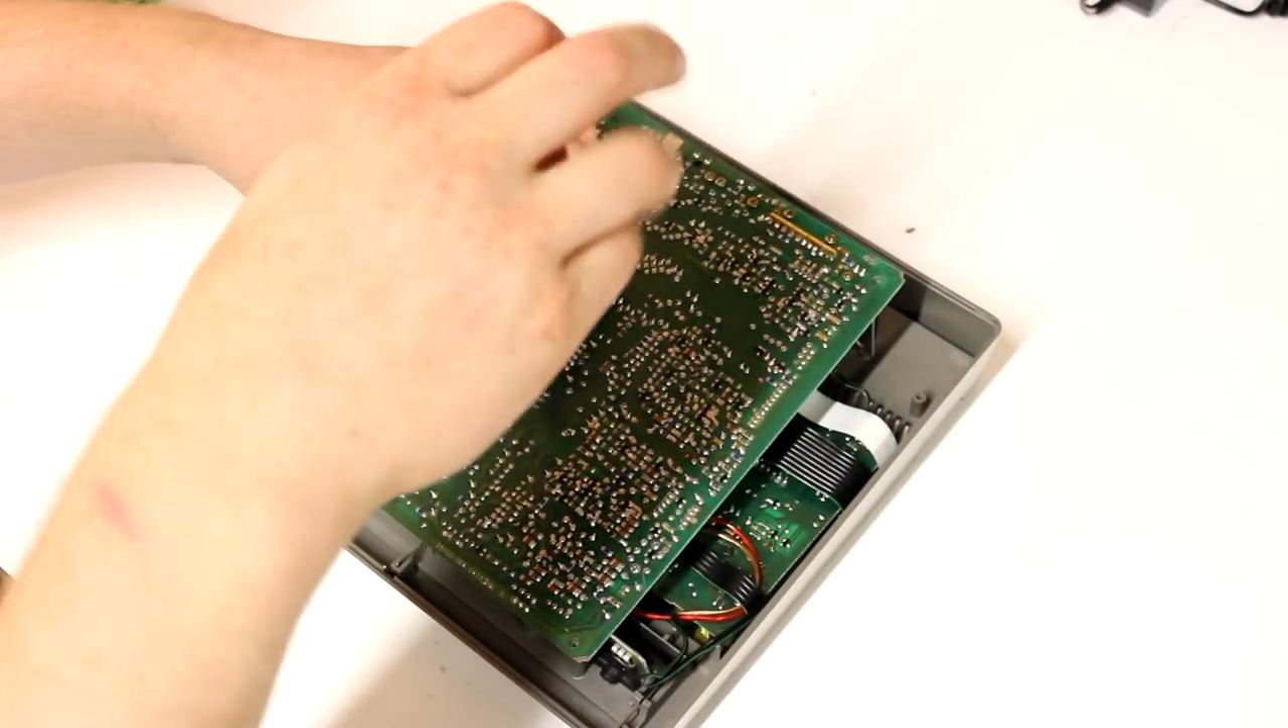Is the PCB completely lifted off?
No.